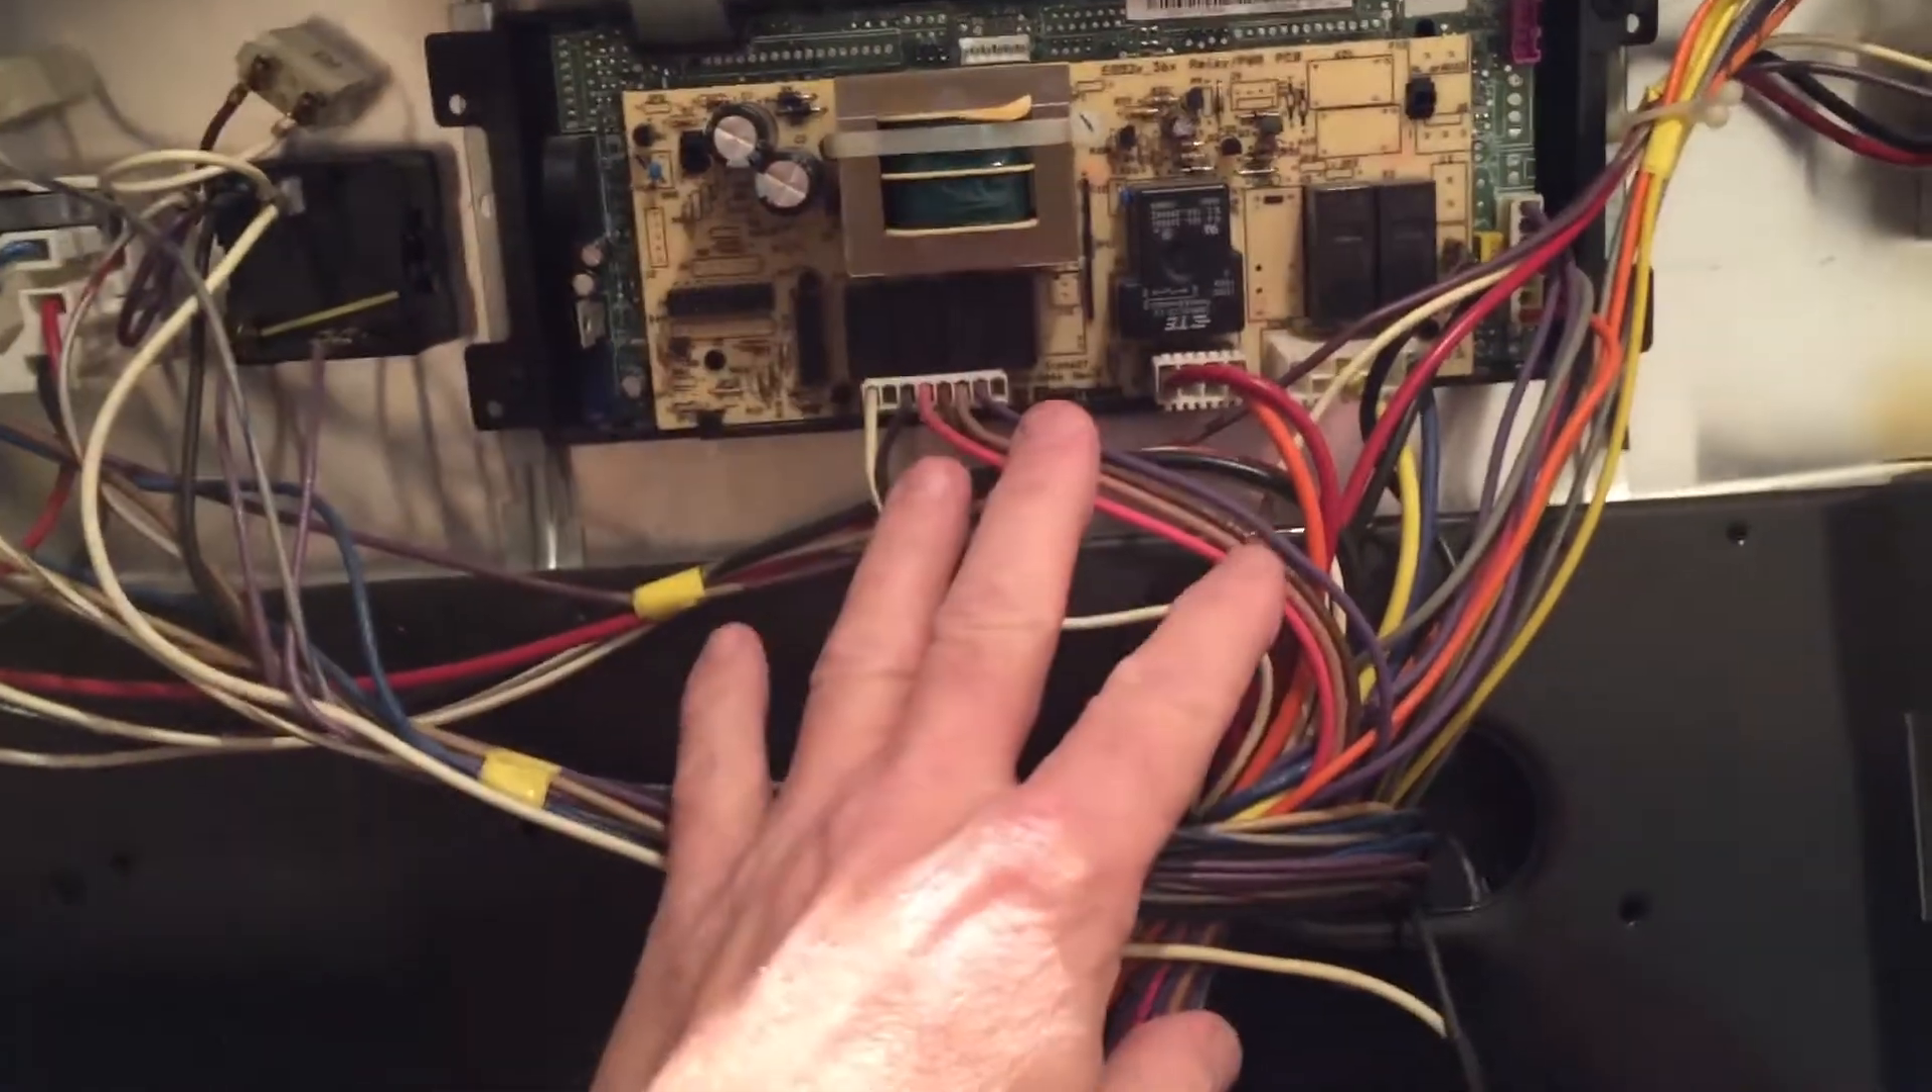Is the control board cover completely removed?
Yes.